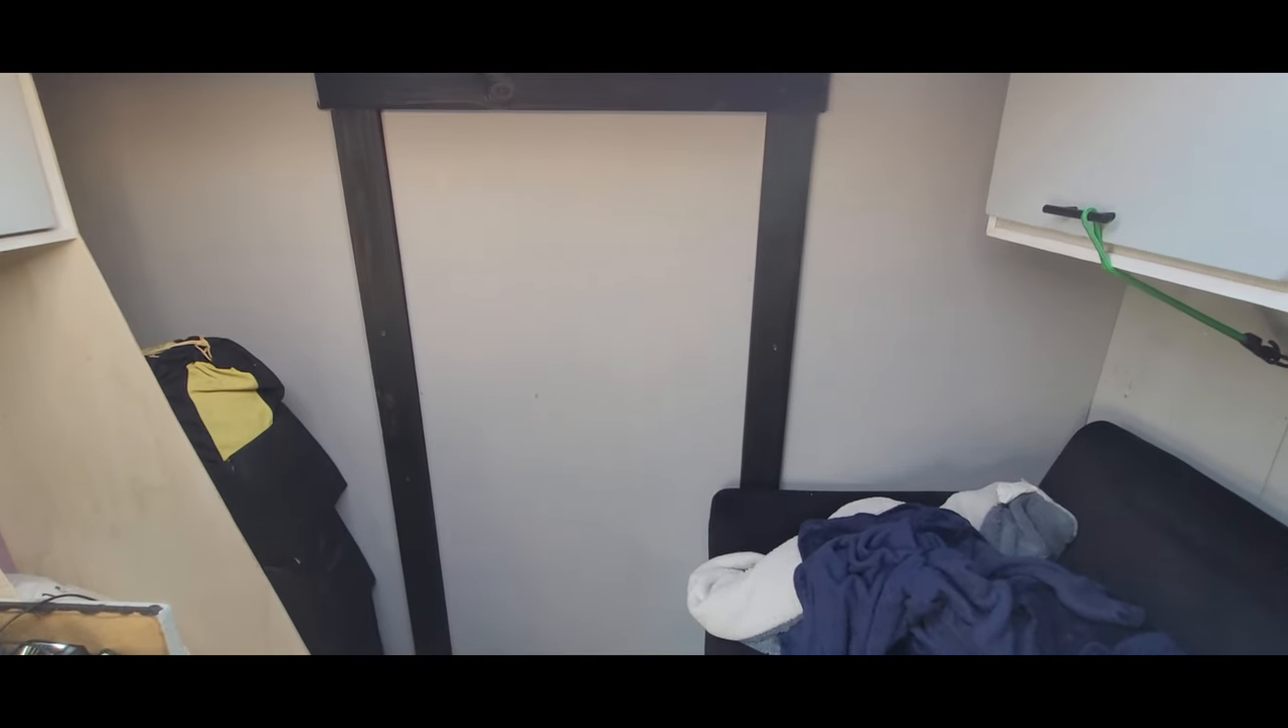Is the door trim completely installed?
Yes.